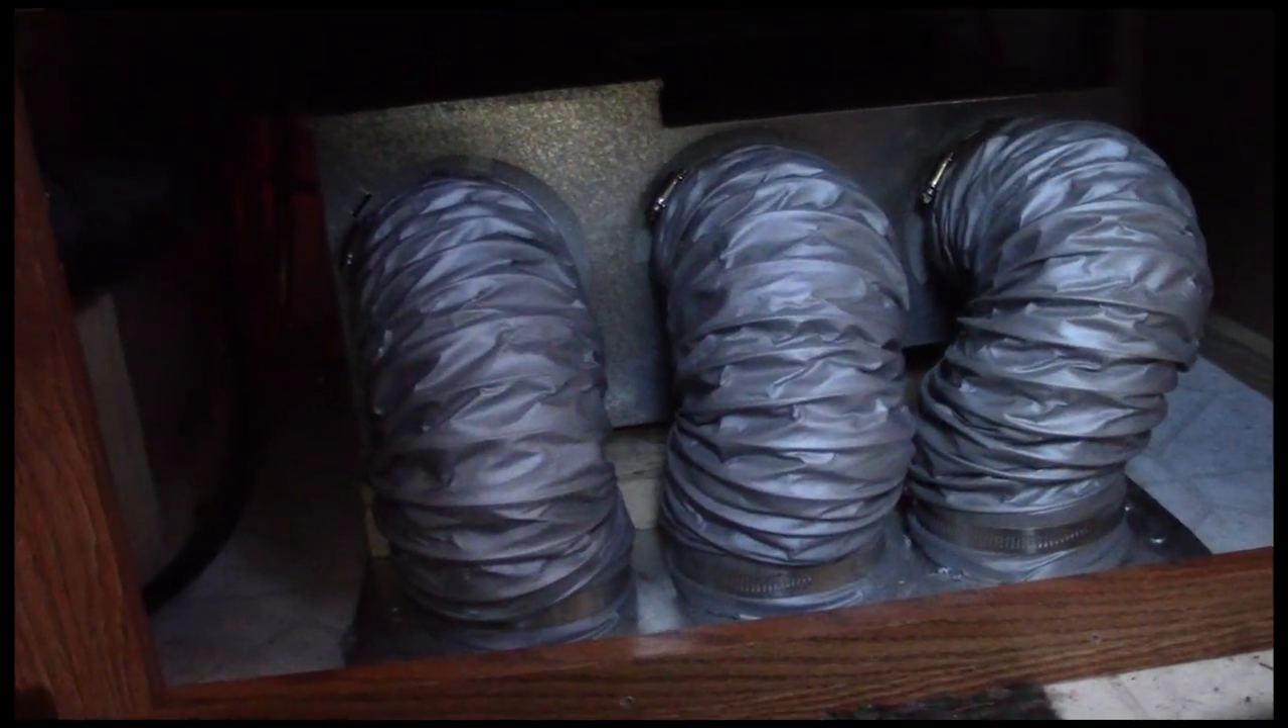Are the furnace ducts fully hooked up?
Yes.